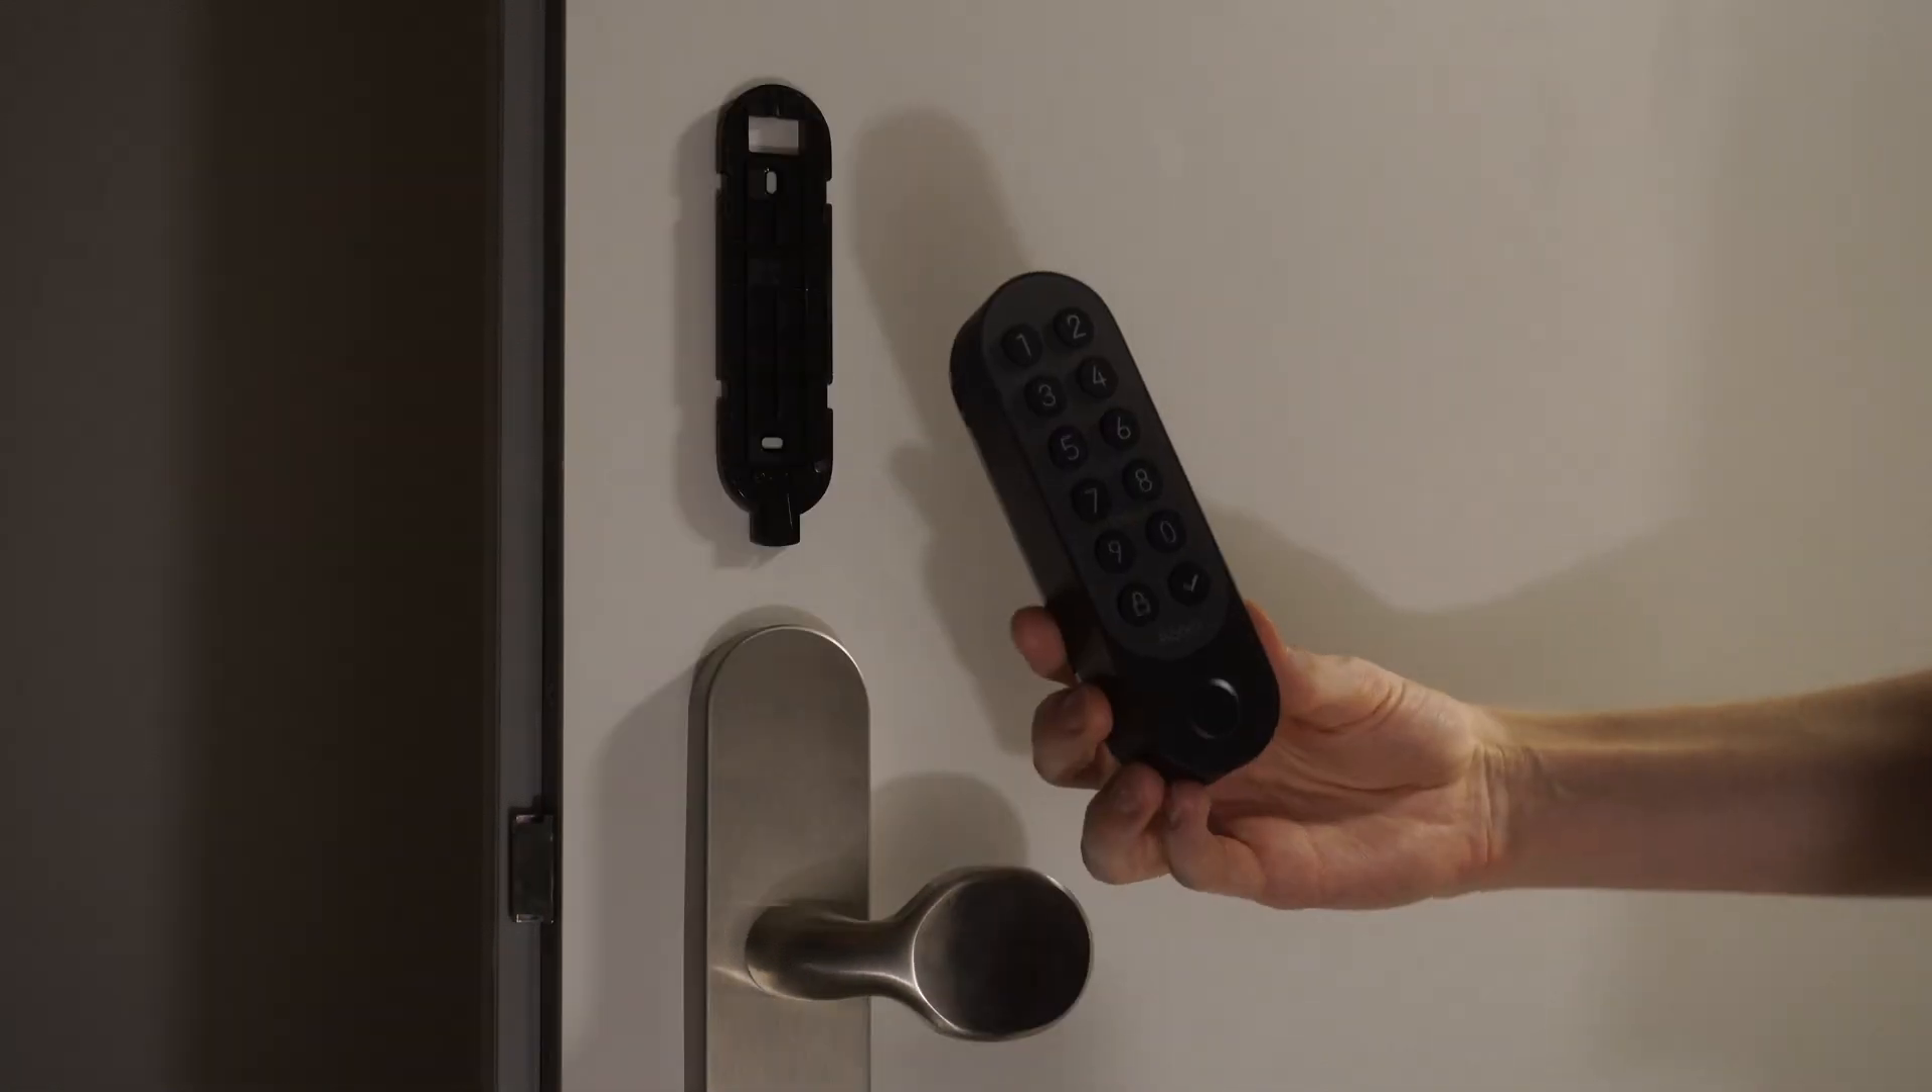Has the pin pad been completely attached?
No.